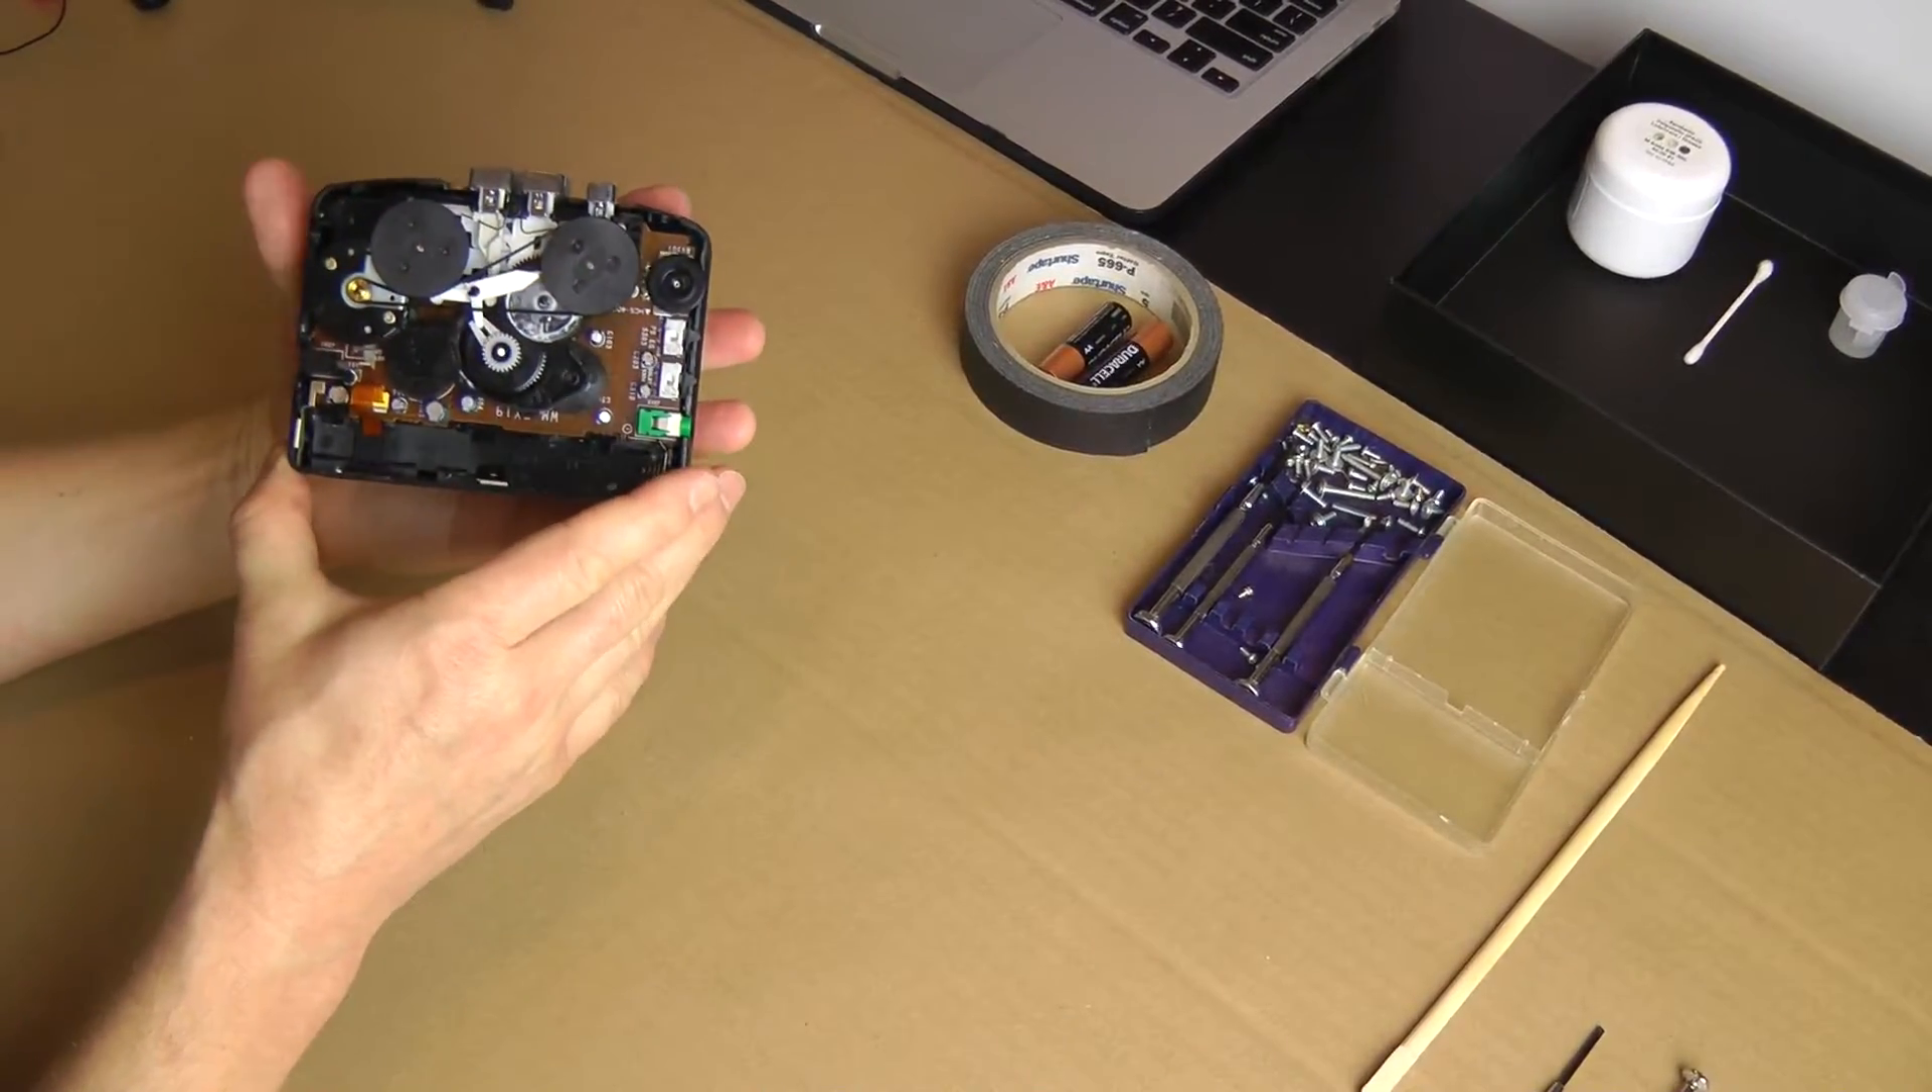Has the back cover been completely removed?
Yes.